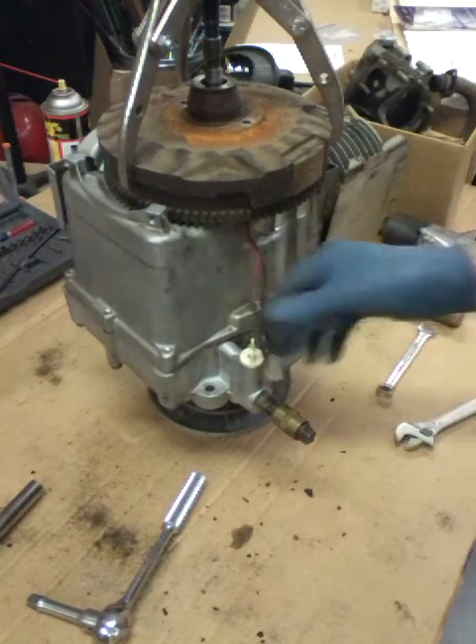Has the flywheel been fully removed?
No.